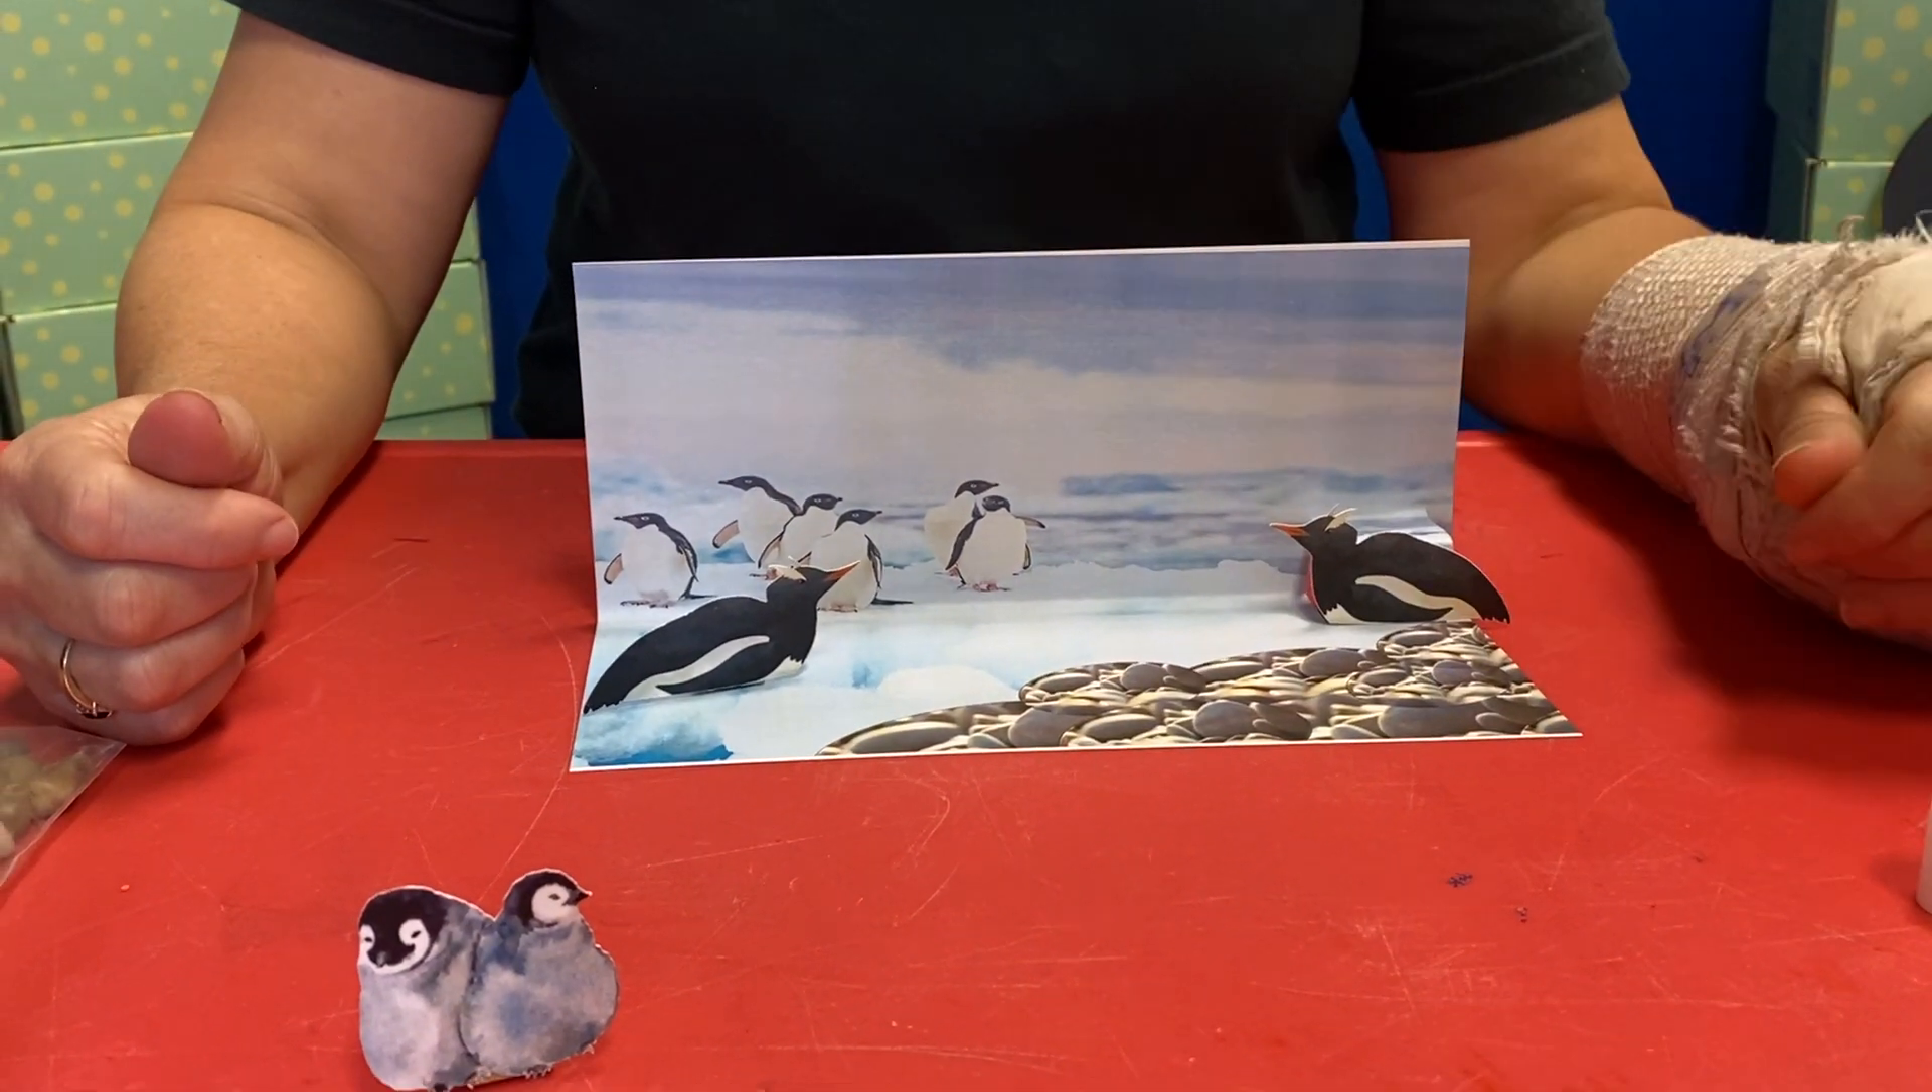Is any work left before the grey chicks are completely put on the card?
Yes.